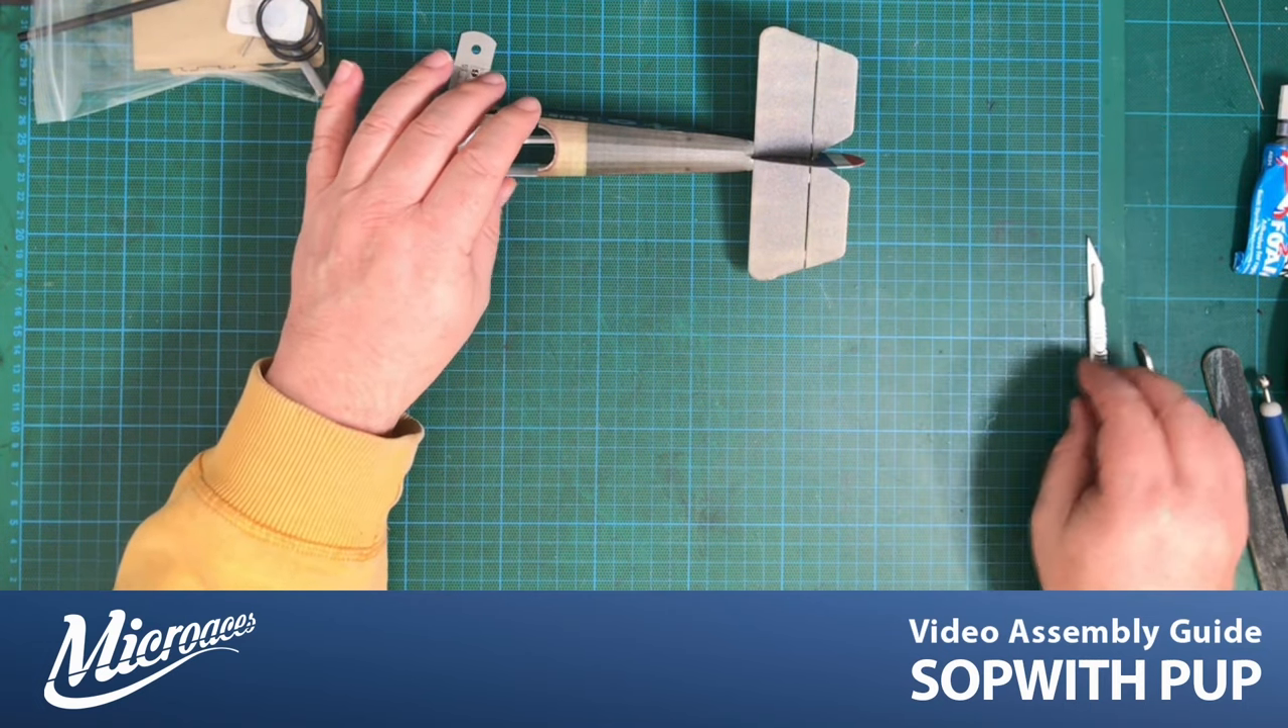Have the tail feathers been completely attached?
Yes.